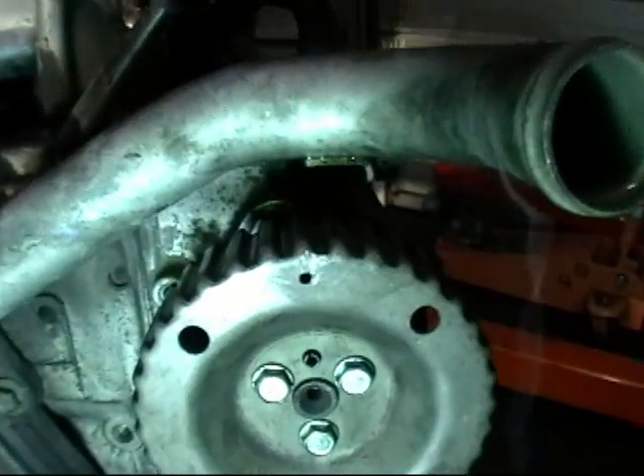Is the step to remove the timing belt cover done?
Yes.